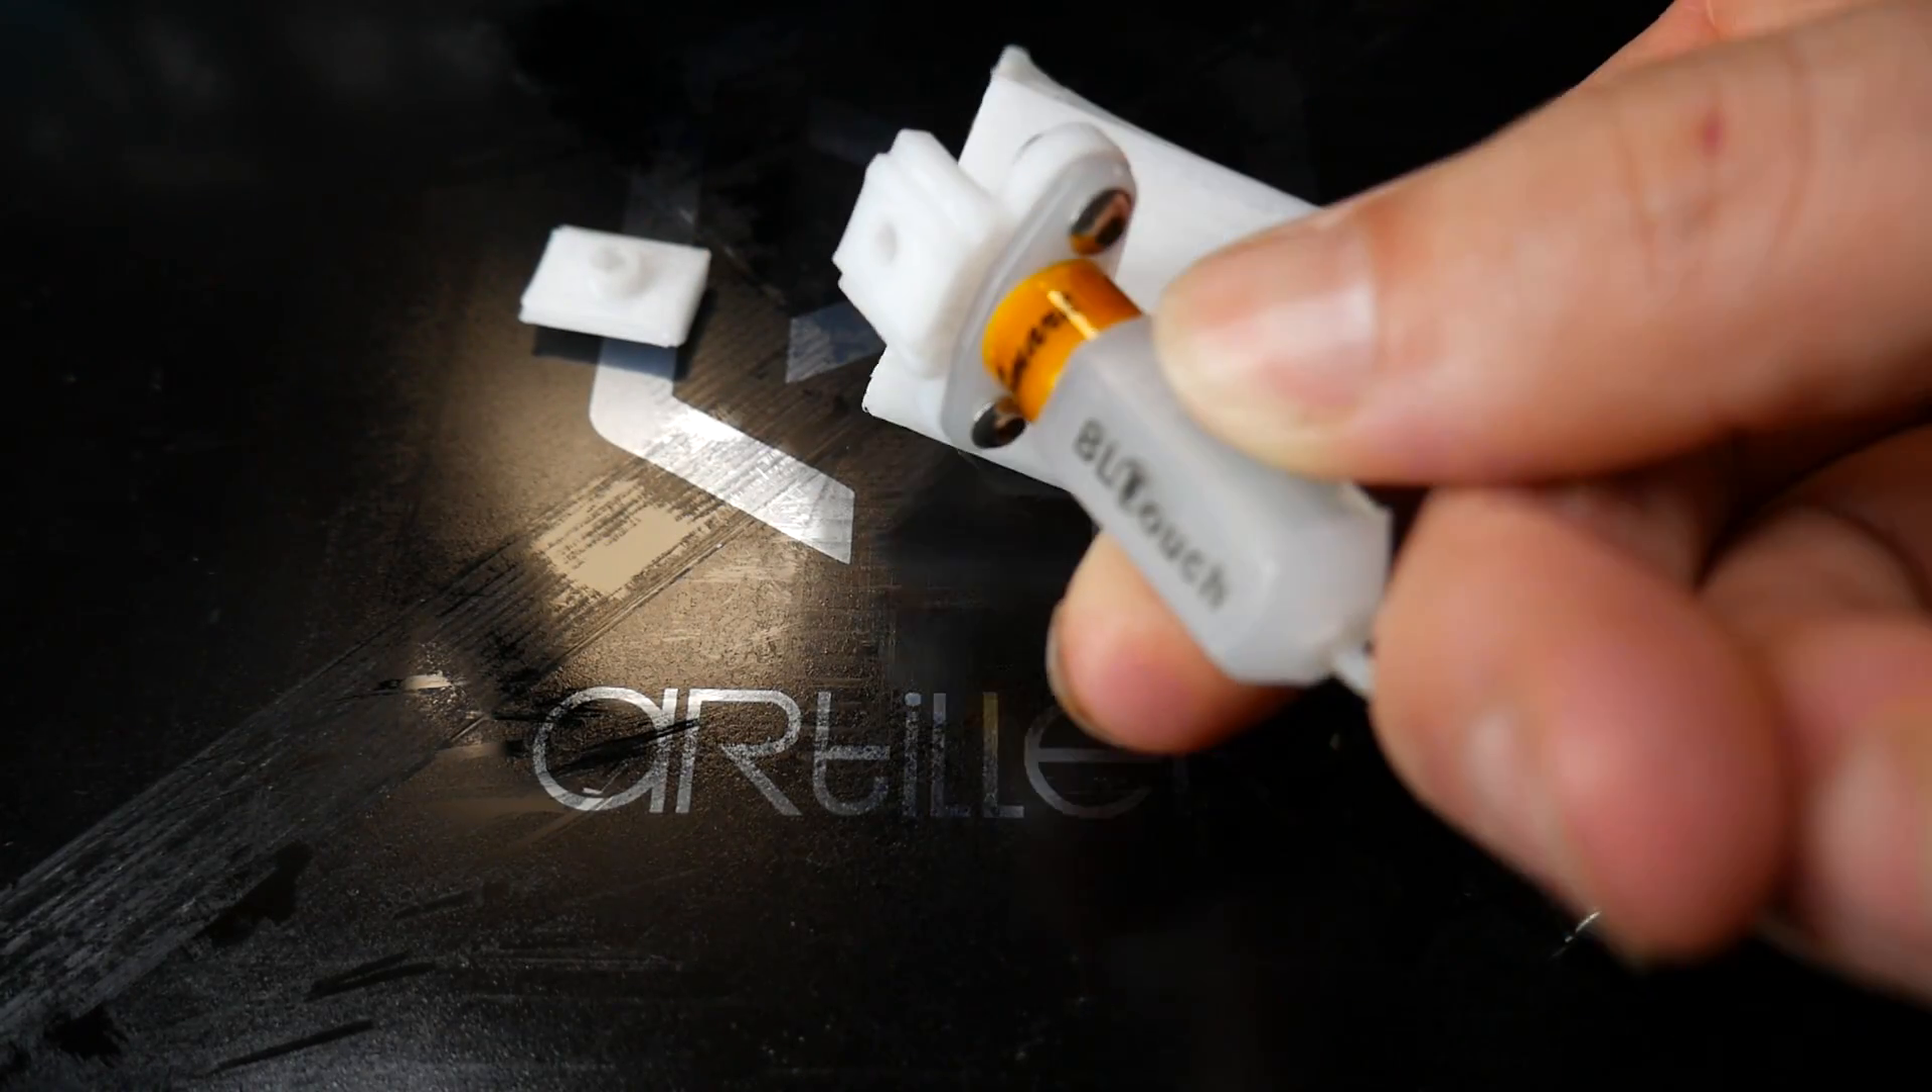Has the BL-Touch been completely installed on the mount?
Yes.